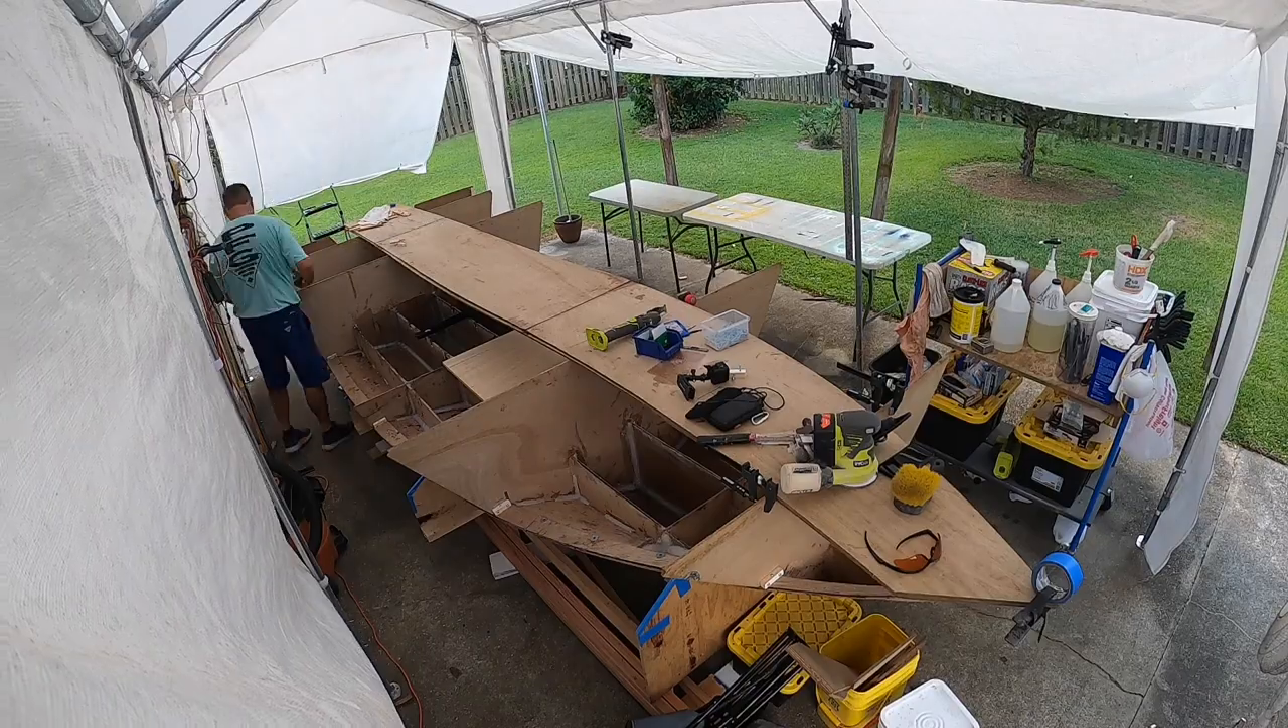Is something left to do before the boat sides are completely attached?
Yes.